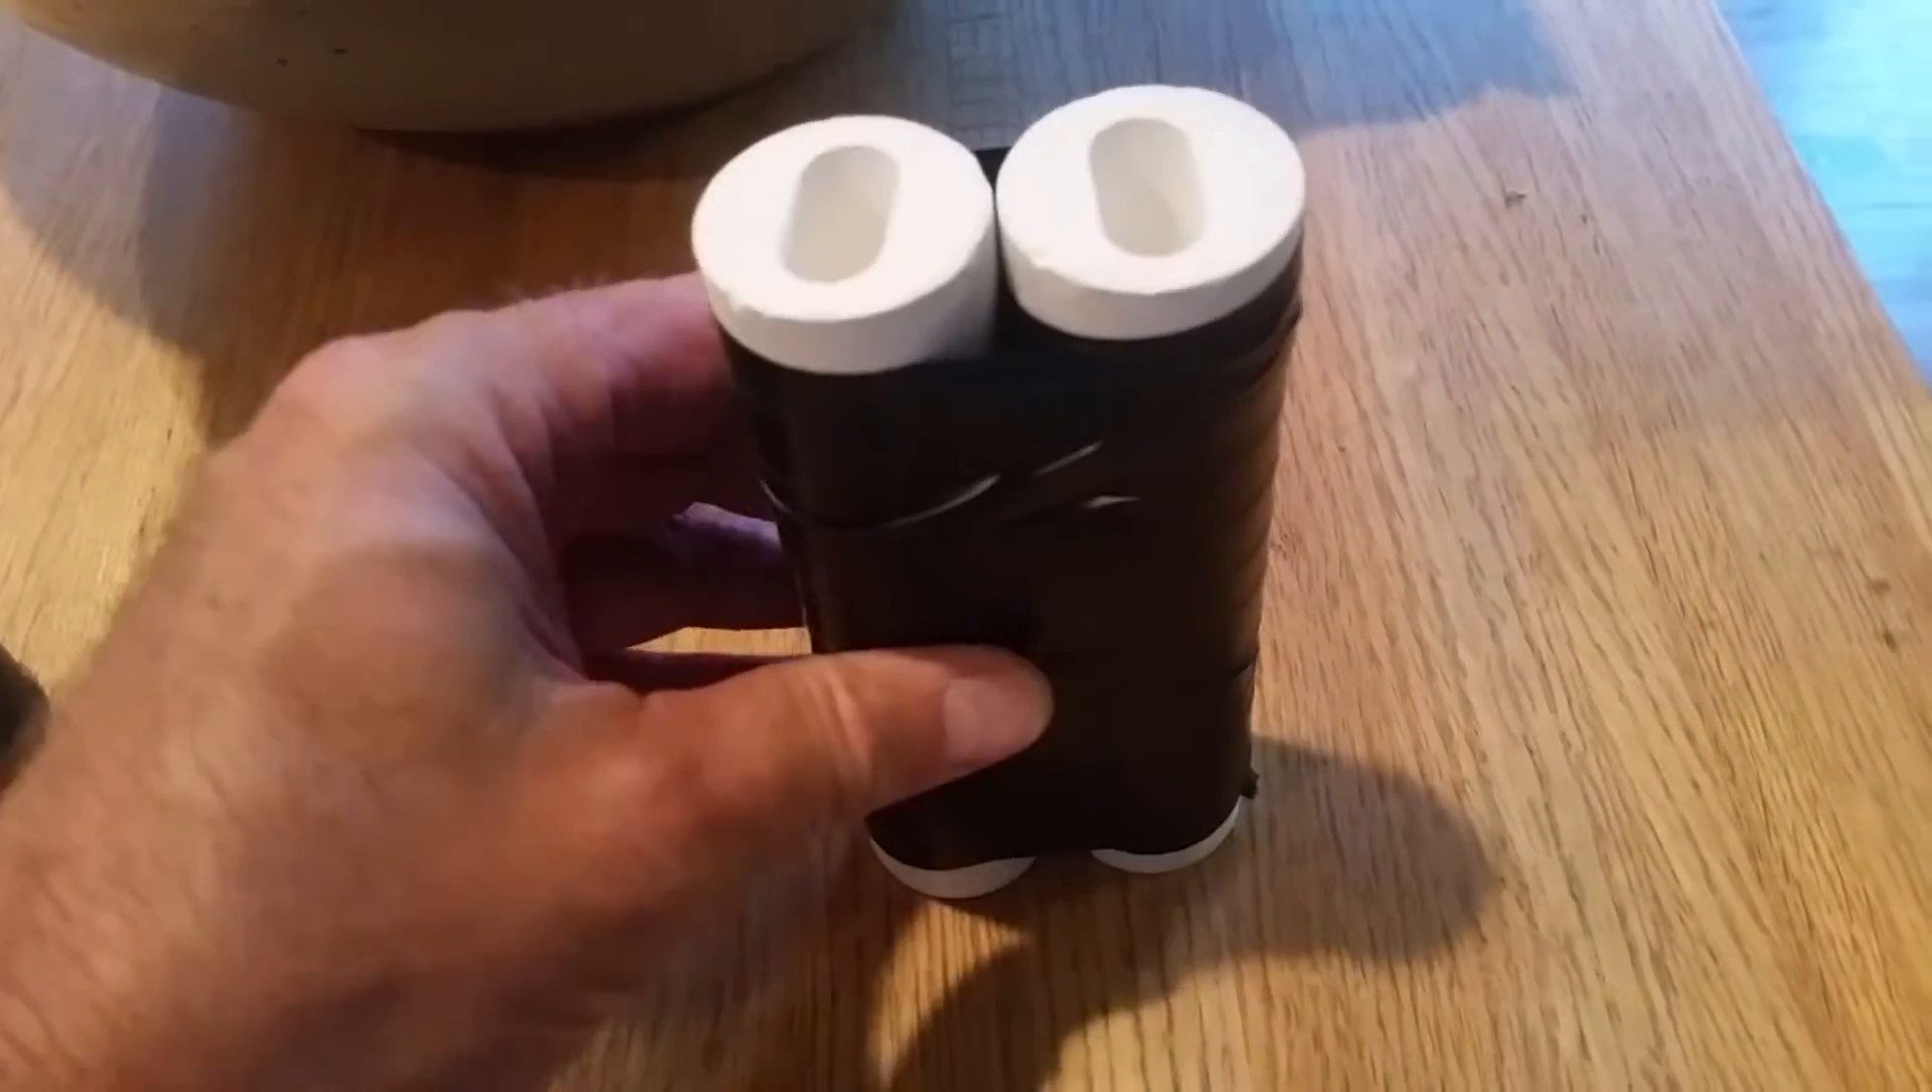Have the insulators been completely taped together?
Yes.